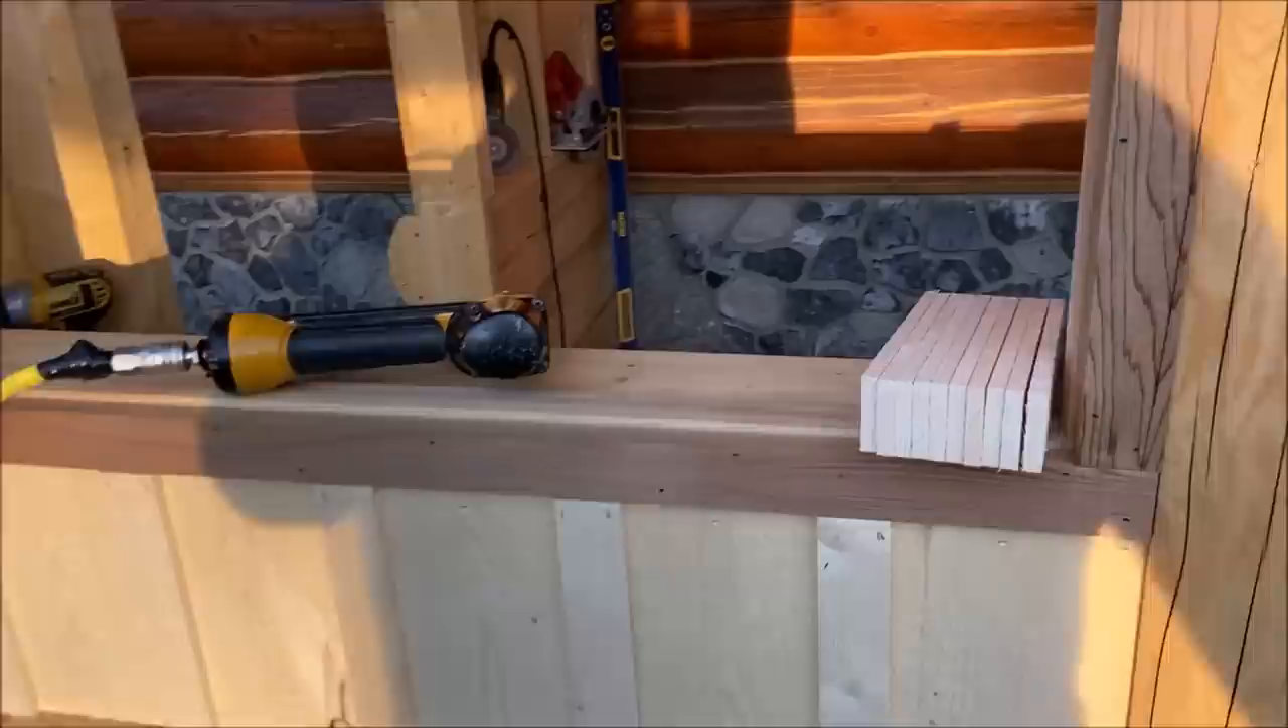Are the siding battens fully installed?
No.